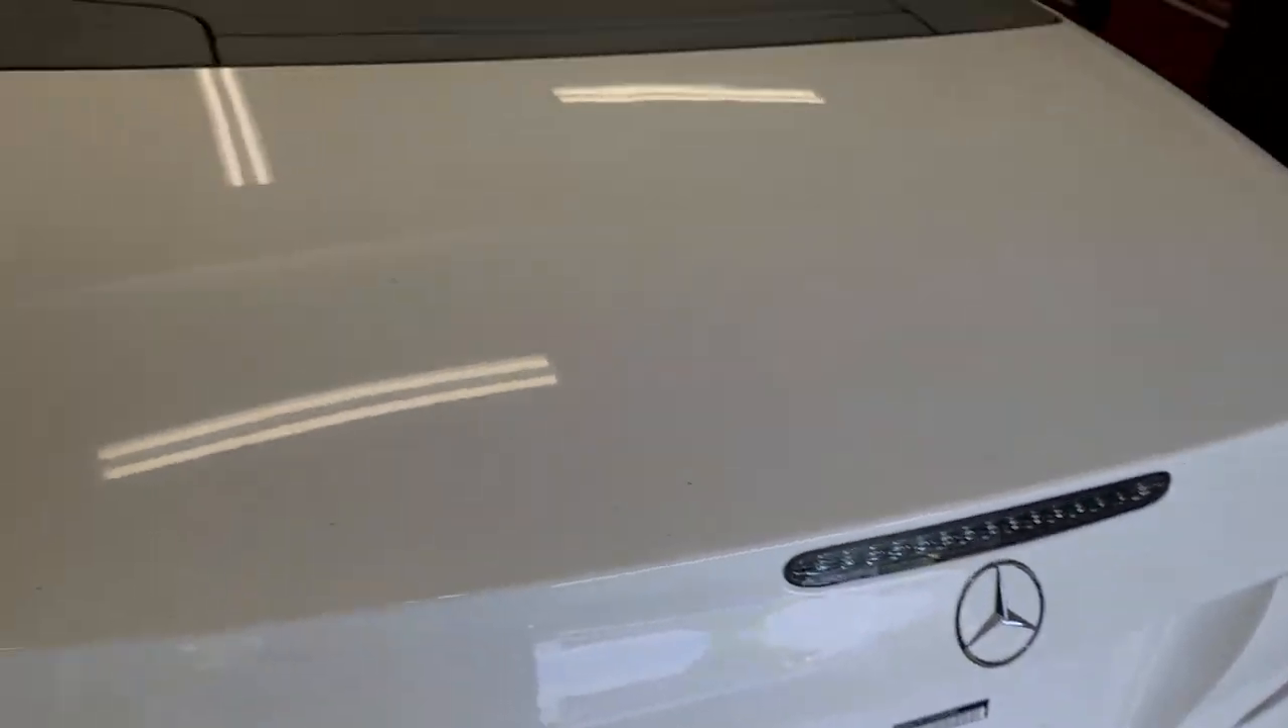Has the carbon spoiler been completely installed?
No.